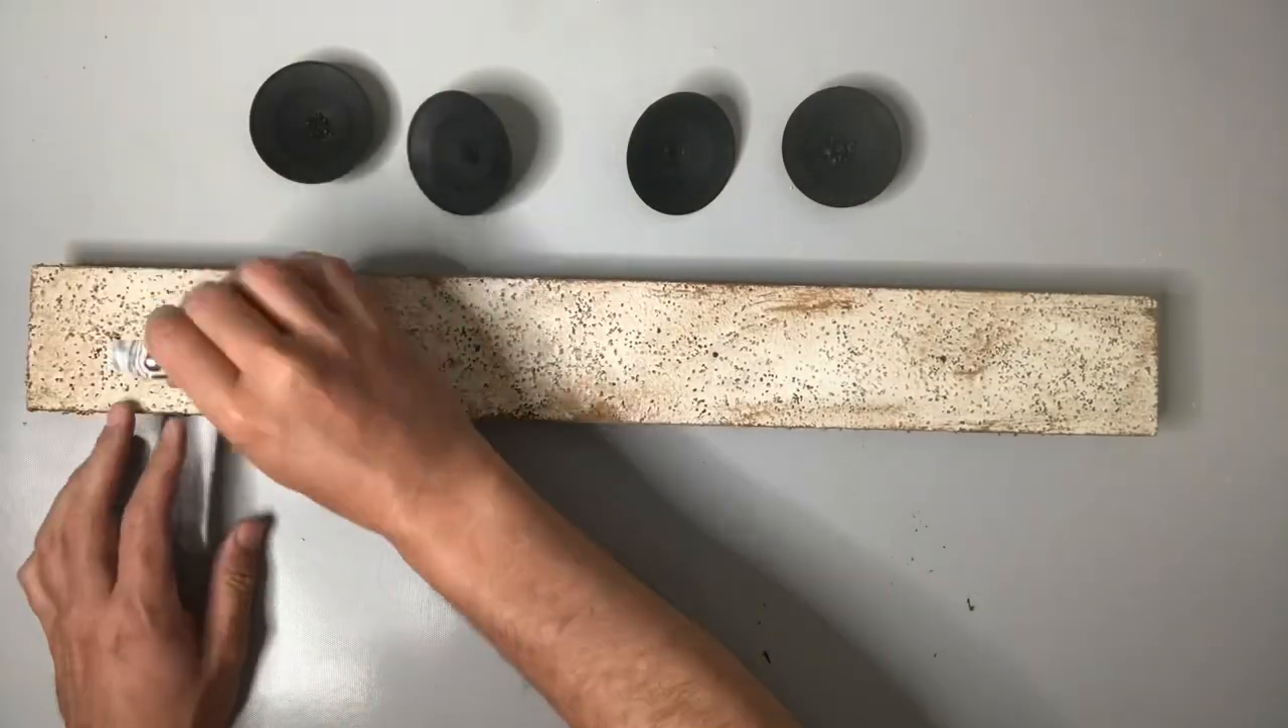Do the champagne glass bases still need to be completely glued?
Yes.